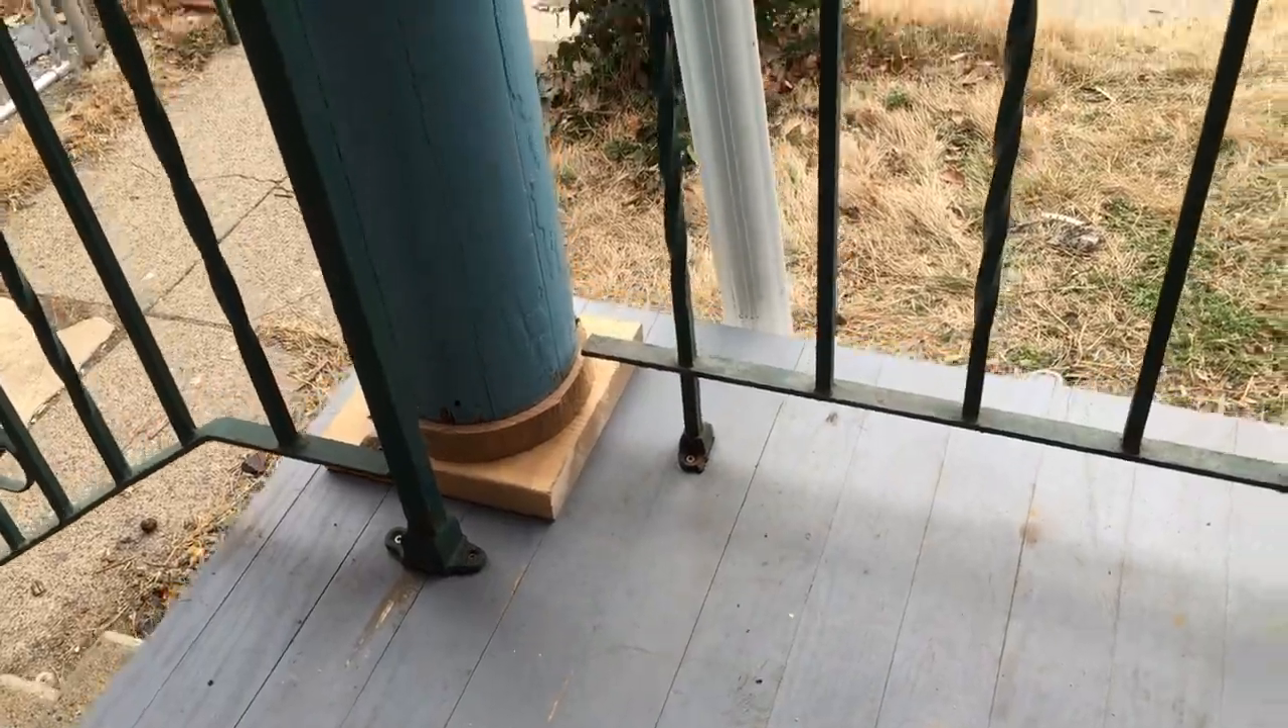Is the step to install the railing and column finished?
Yes.